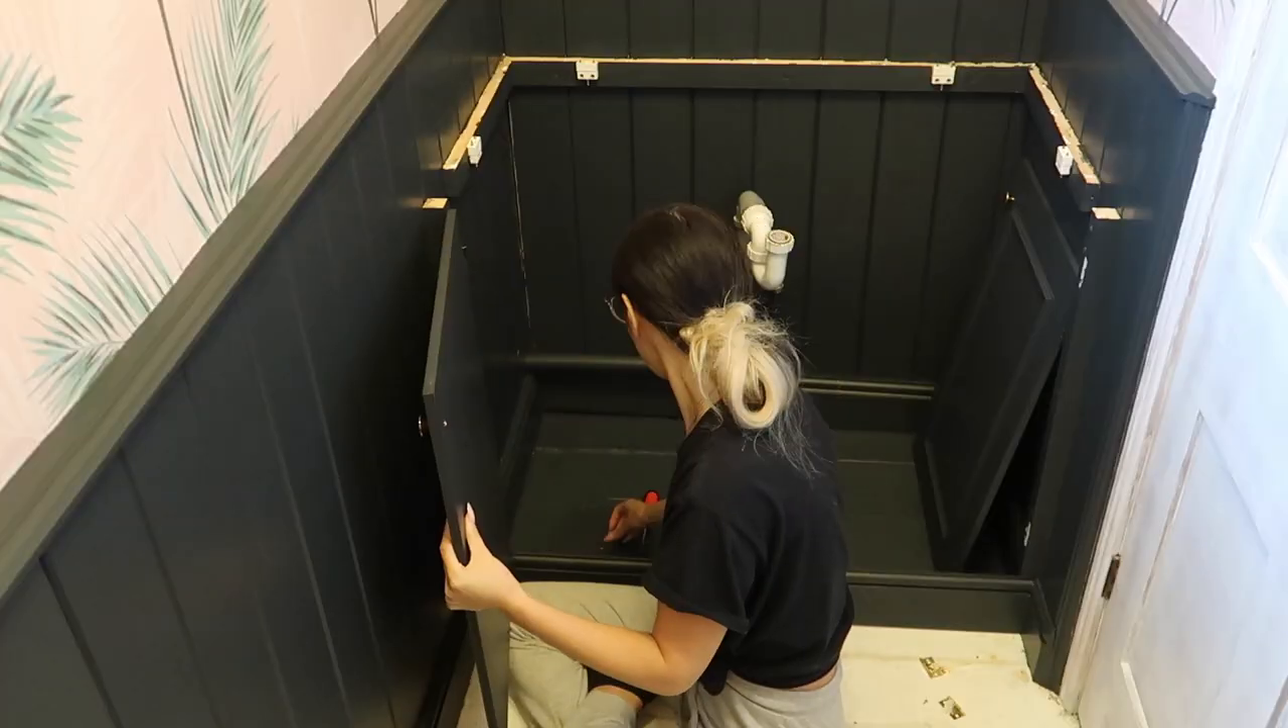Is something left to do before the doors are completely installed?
Yes.